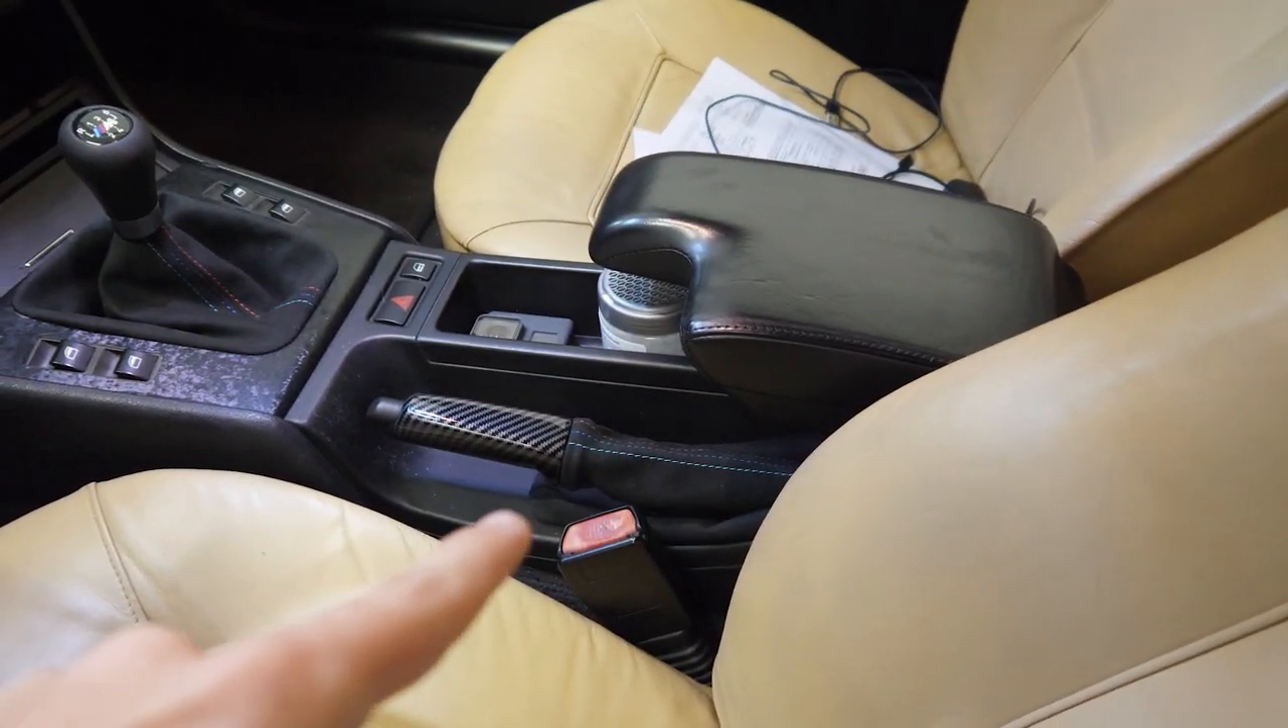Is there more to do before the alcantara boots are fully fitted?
No.